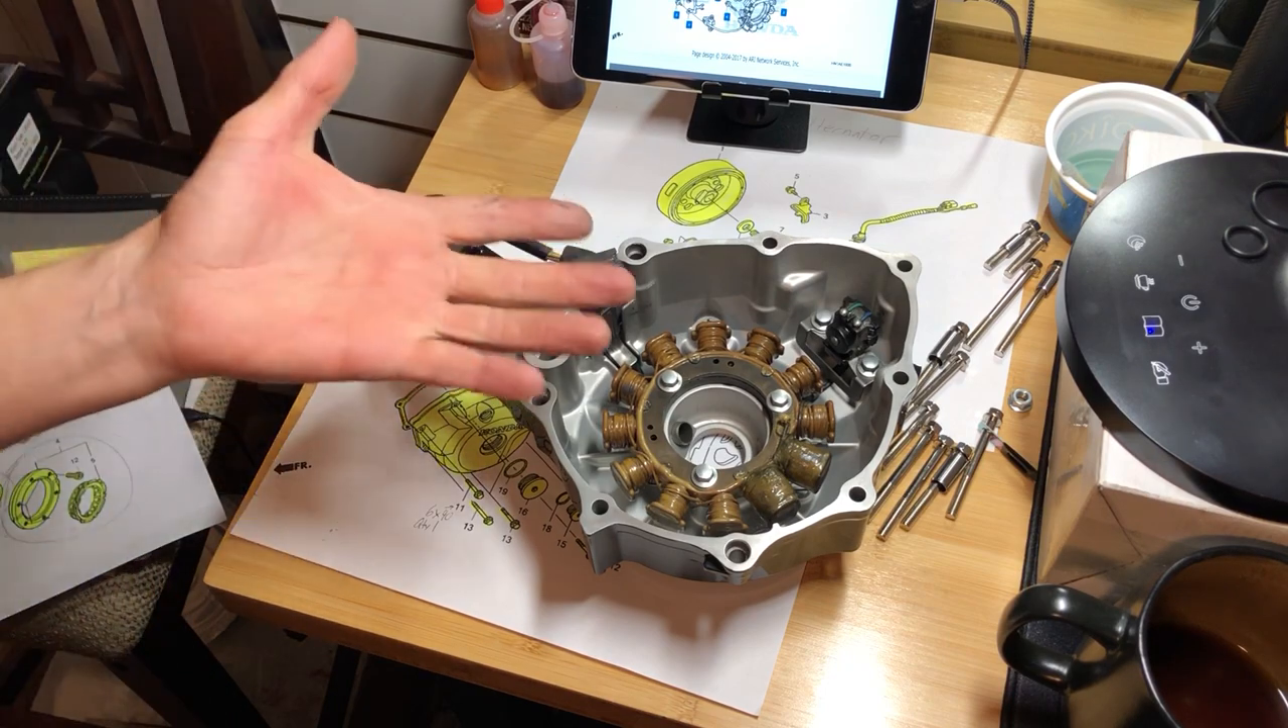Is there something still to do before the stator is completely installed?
No.